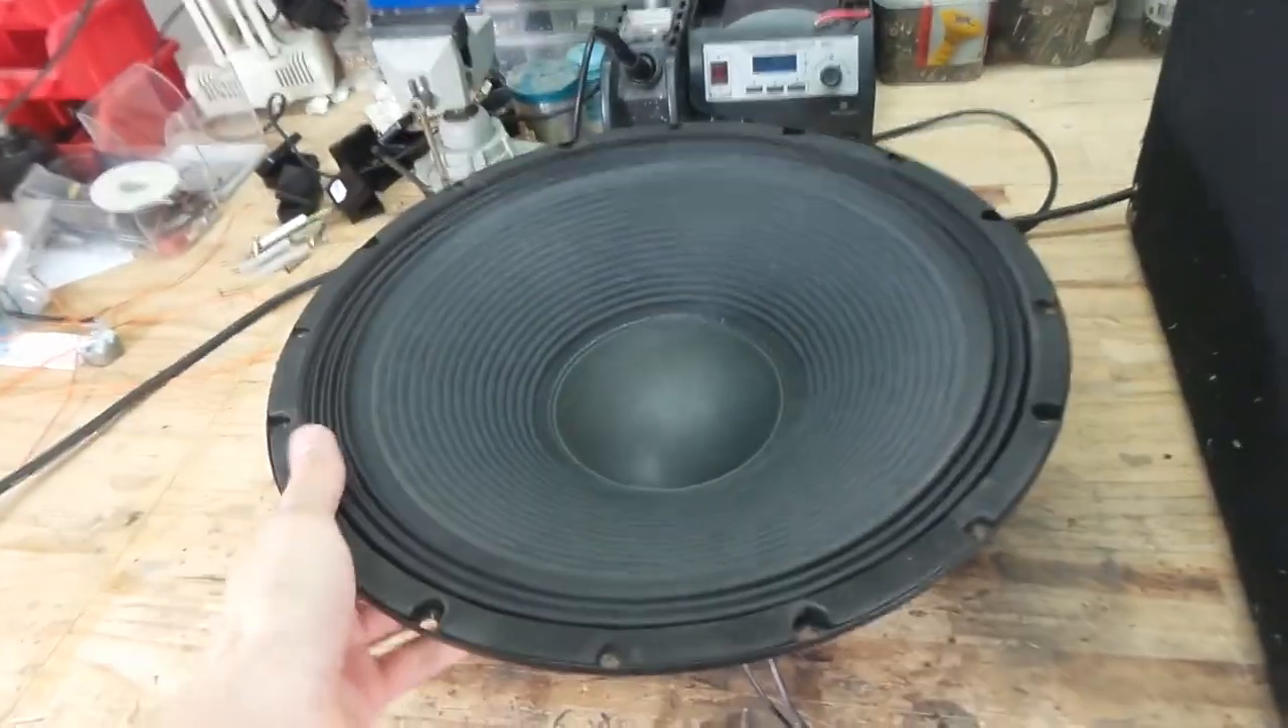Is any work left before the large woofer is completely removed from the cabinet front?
No.